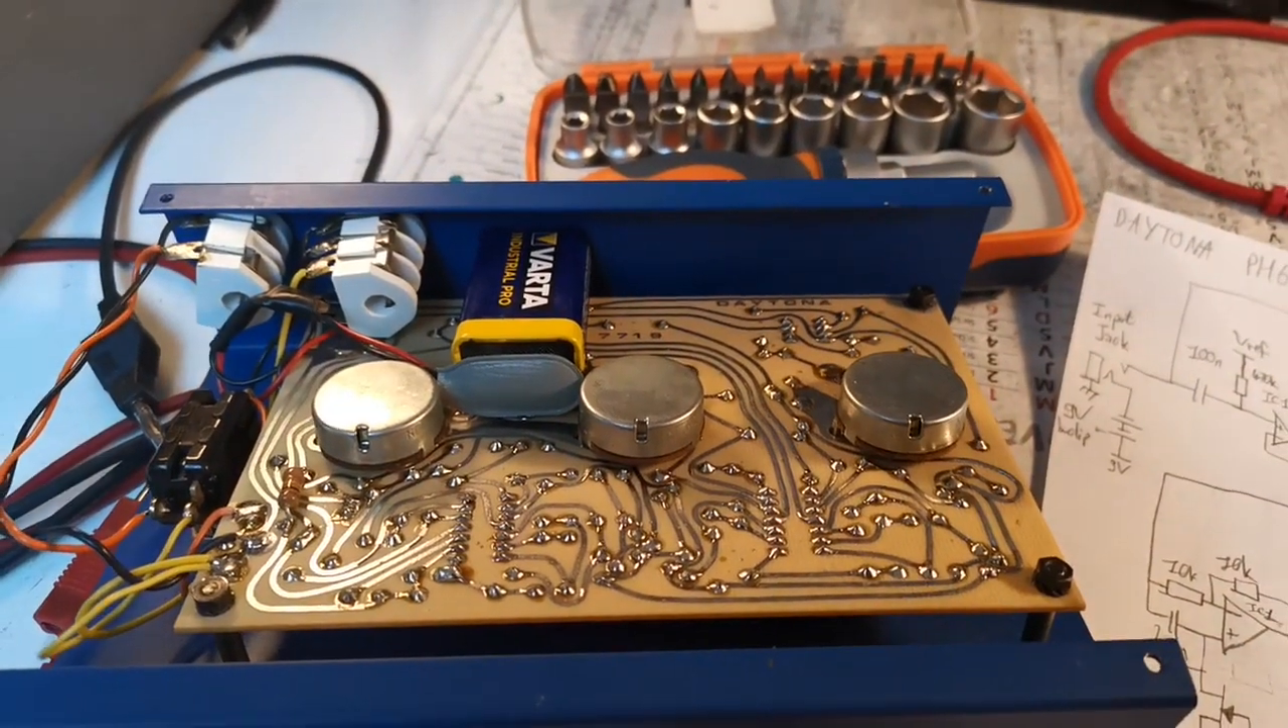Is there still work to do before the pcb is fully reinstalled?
No.